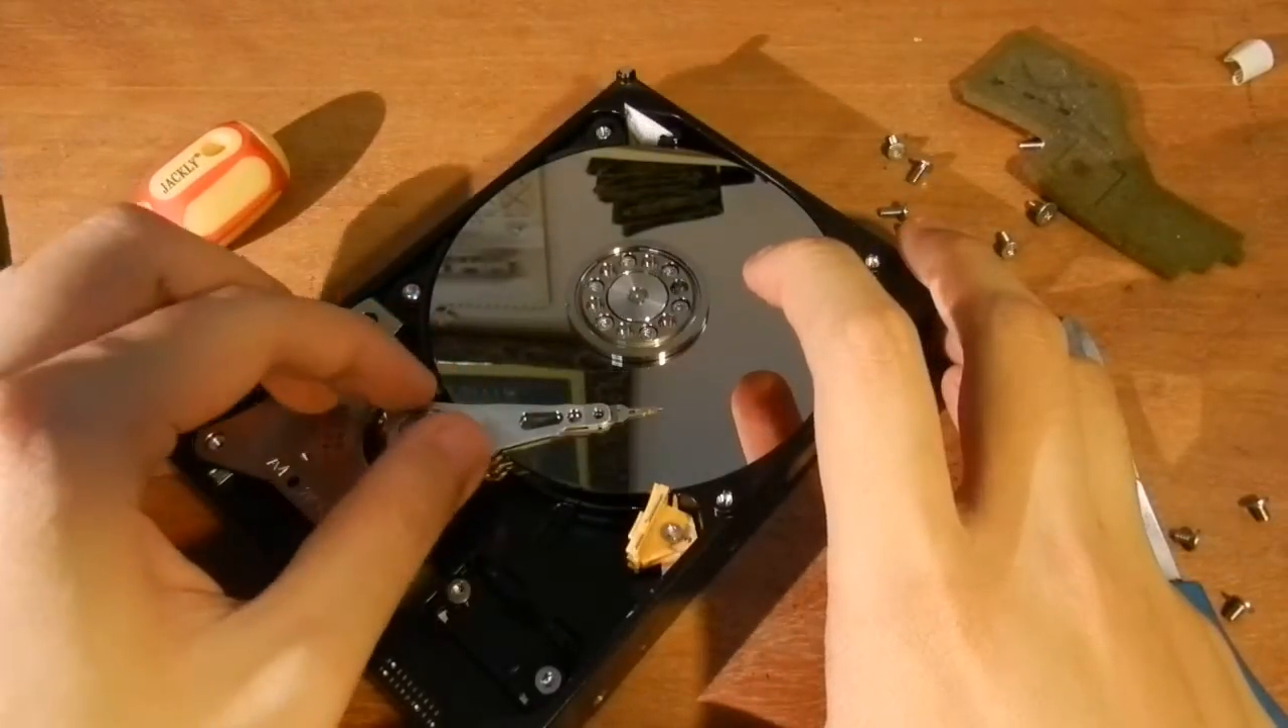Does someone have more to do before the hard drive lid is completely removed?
No.